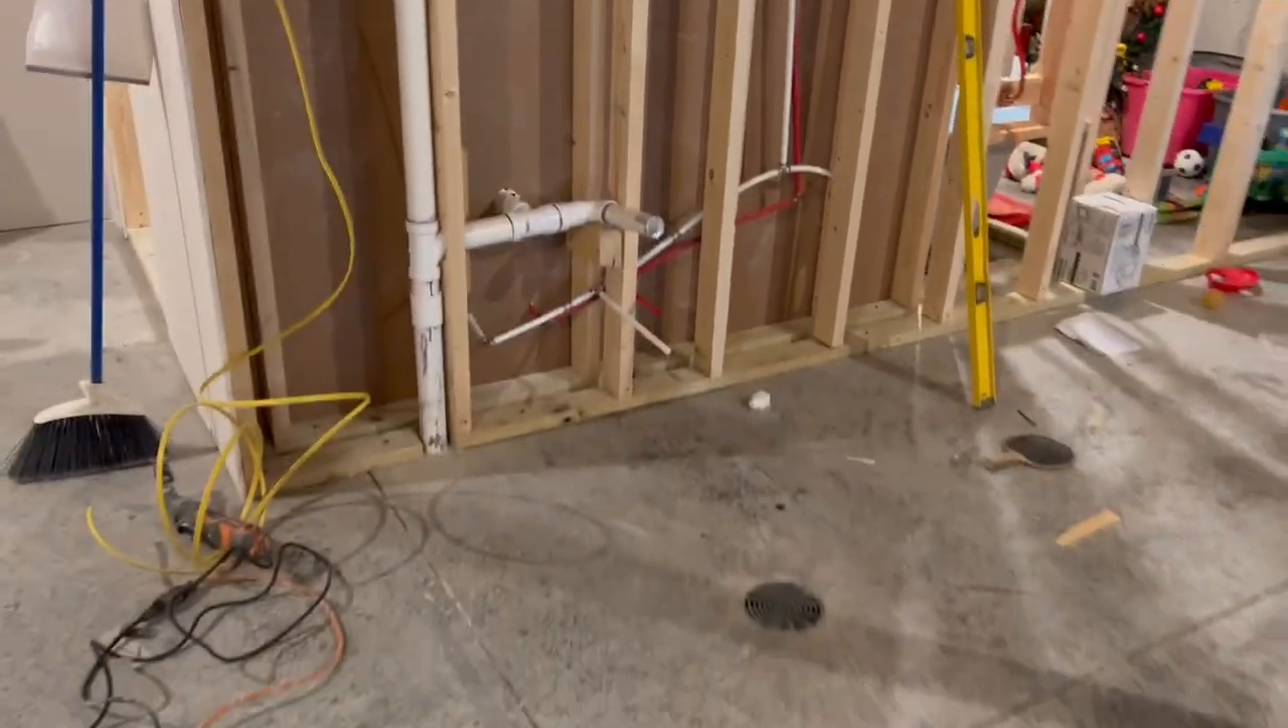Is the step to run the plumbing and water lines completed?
Yes.